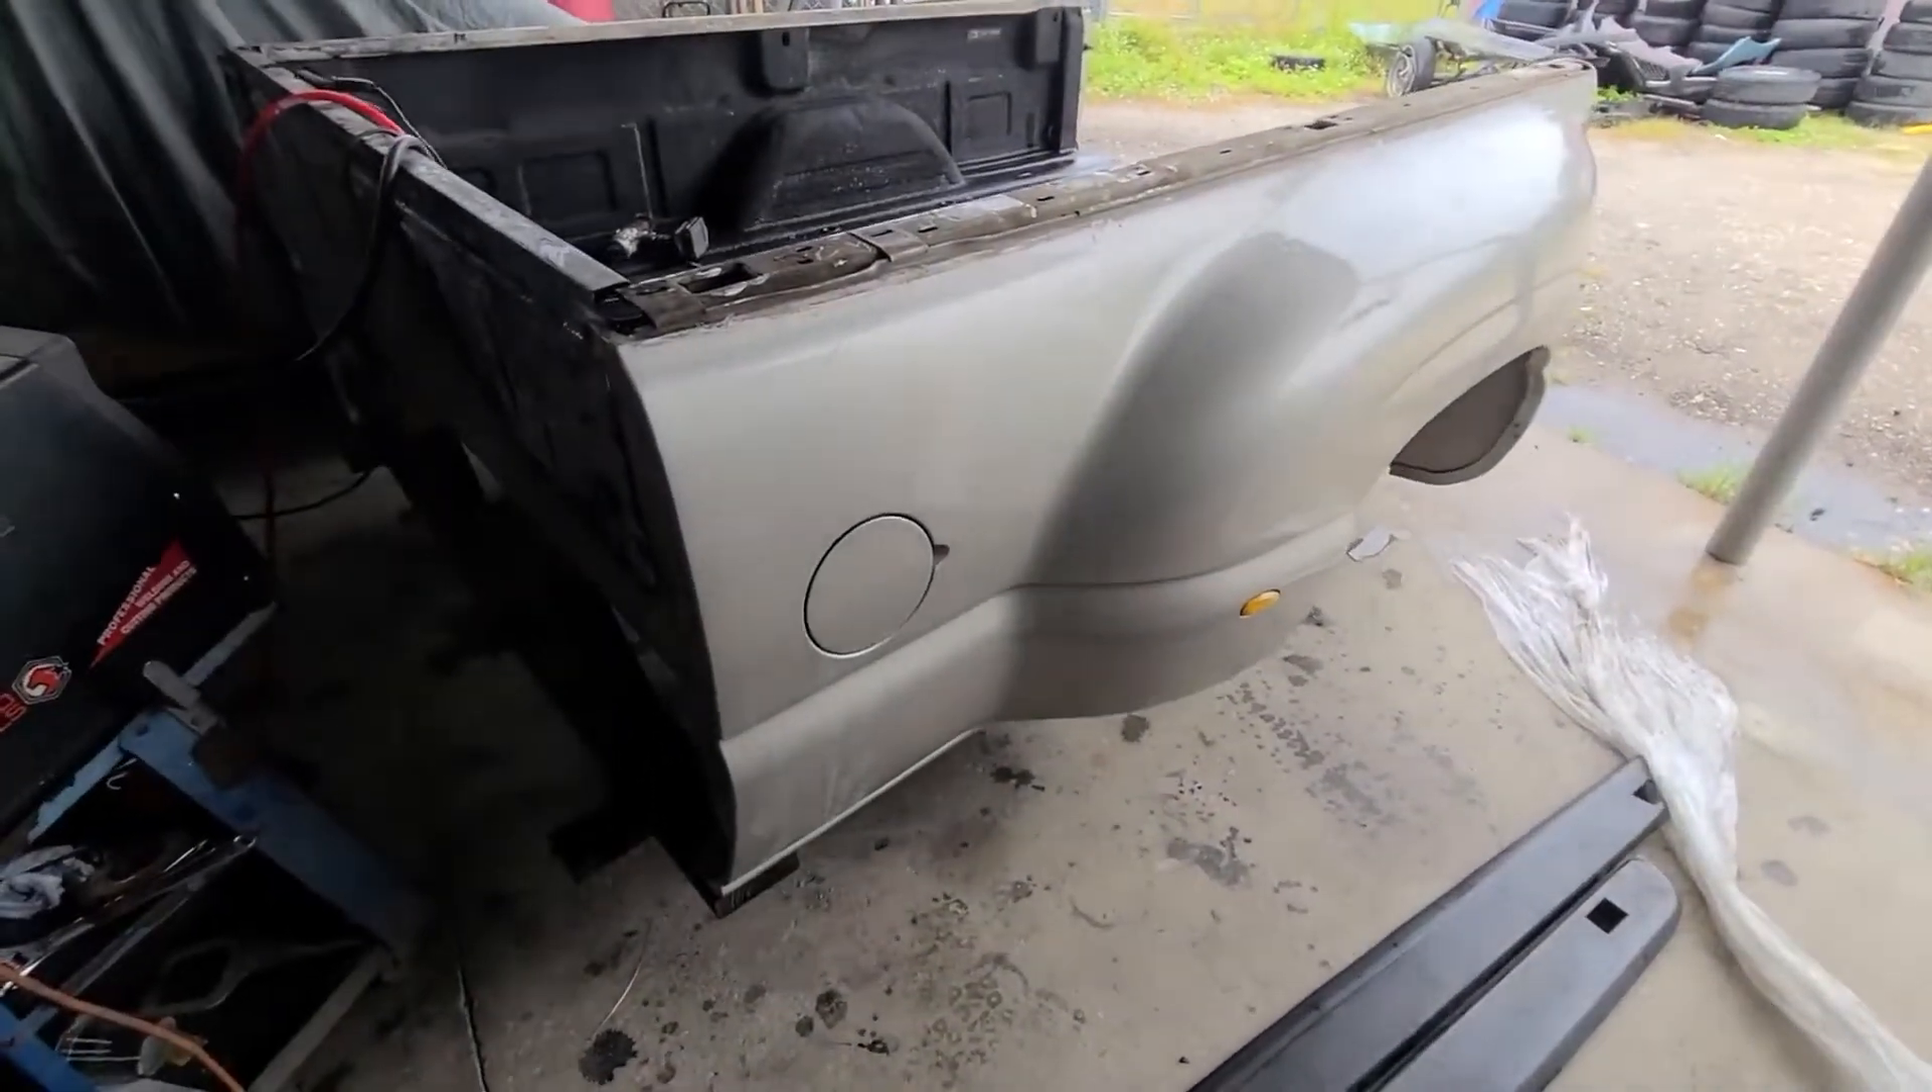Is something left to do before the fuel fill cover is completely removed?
Yes.